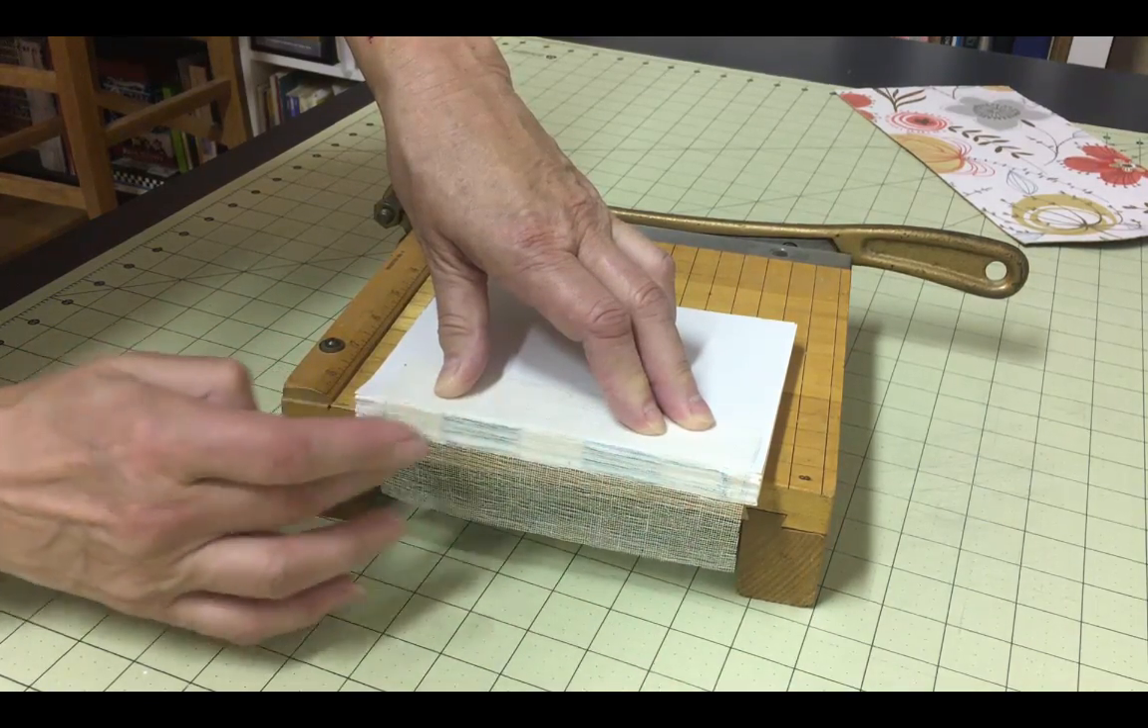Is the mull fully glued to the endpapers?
No.